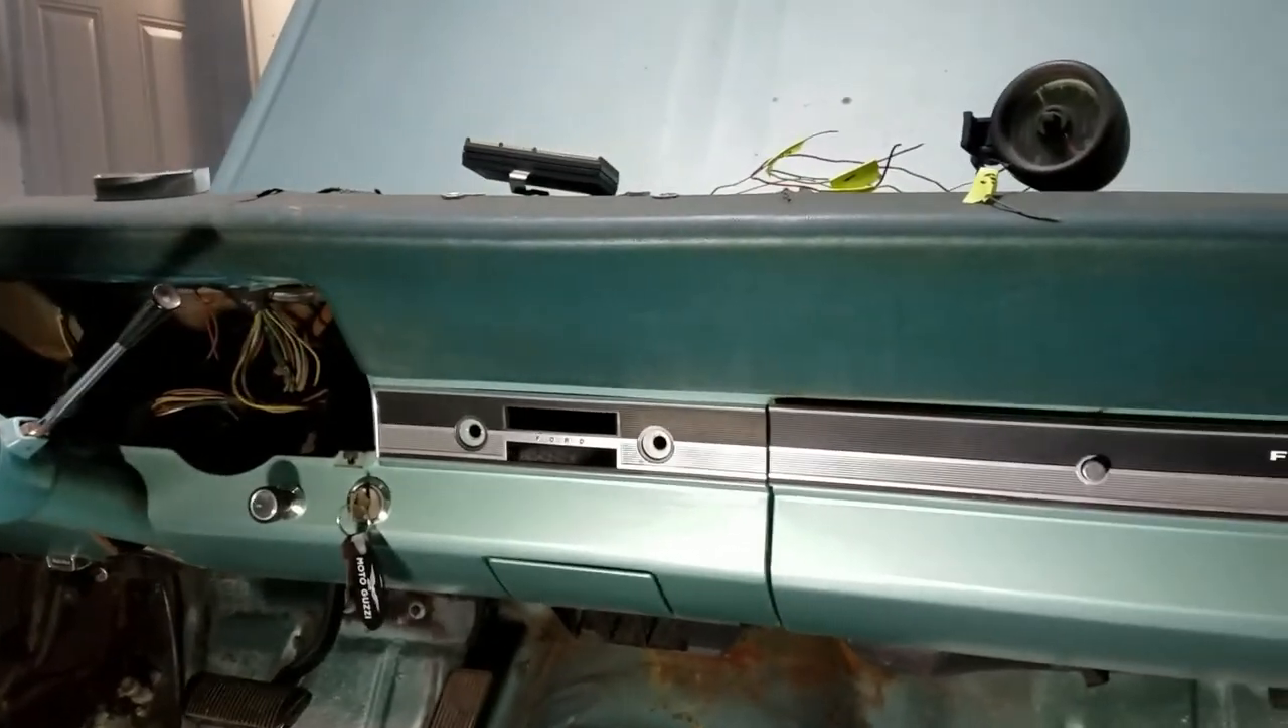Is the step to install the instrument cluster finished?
No.